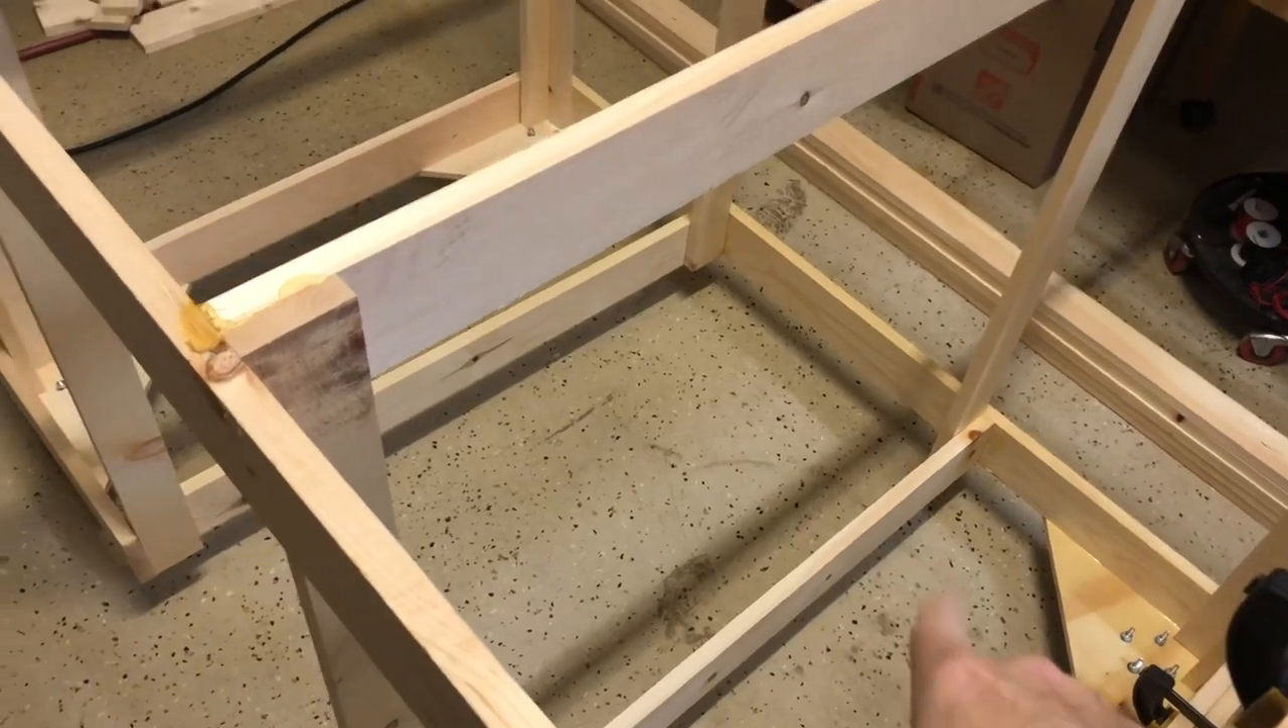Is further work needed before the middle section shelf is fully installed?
Yes.